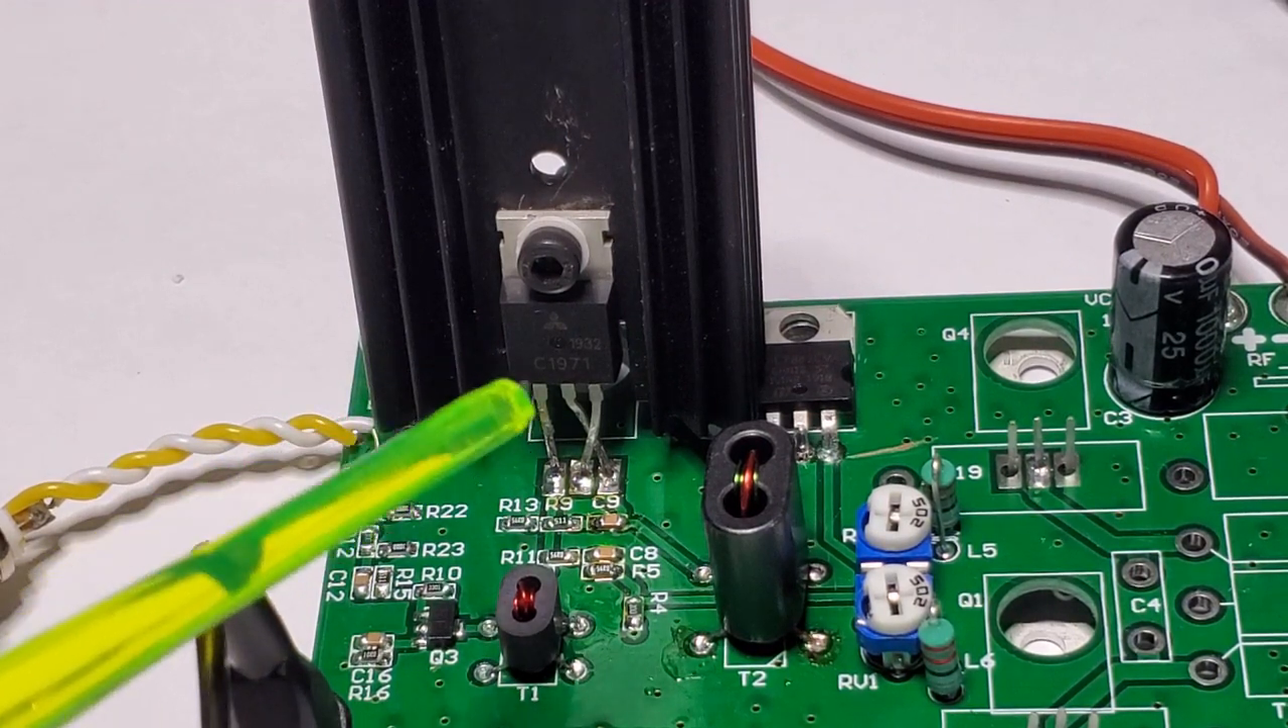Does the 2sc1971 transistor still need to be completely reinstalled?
No.